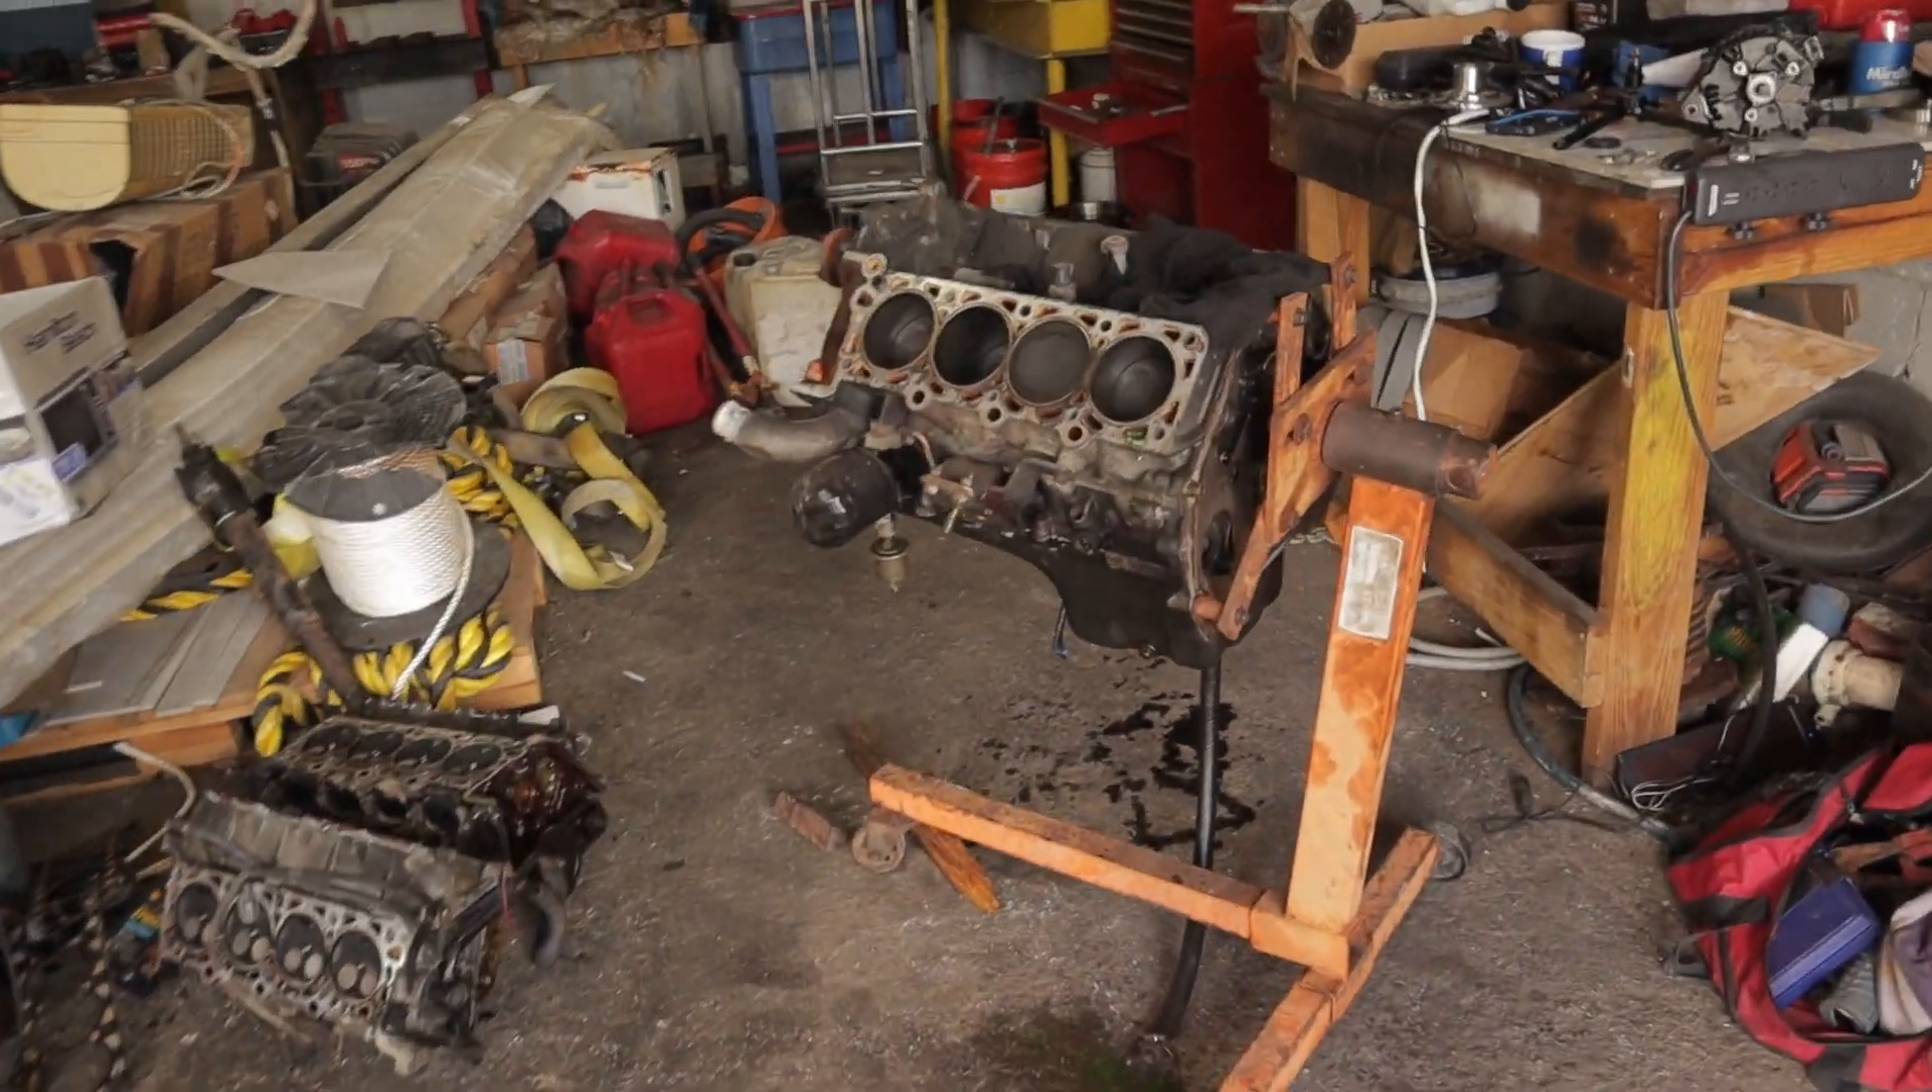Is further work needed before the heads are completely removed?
No.